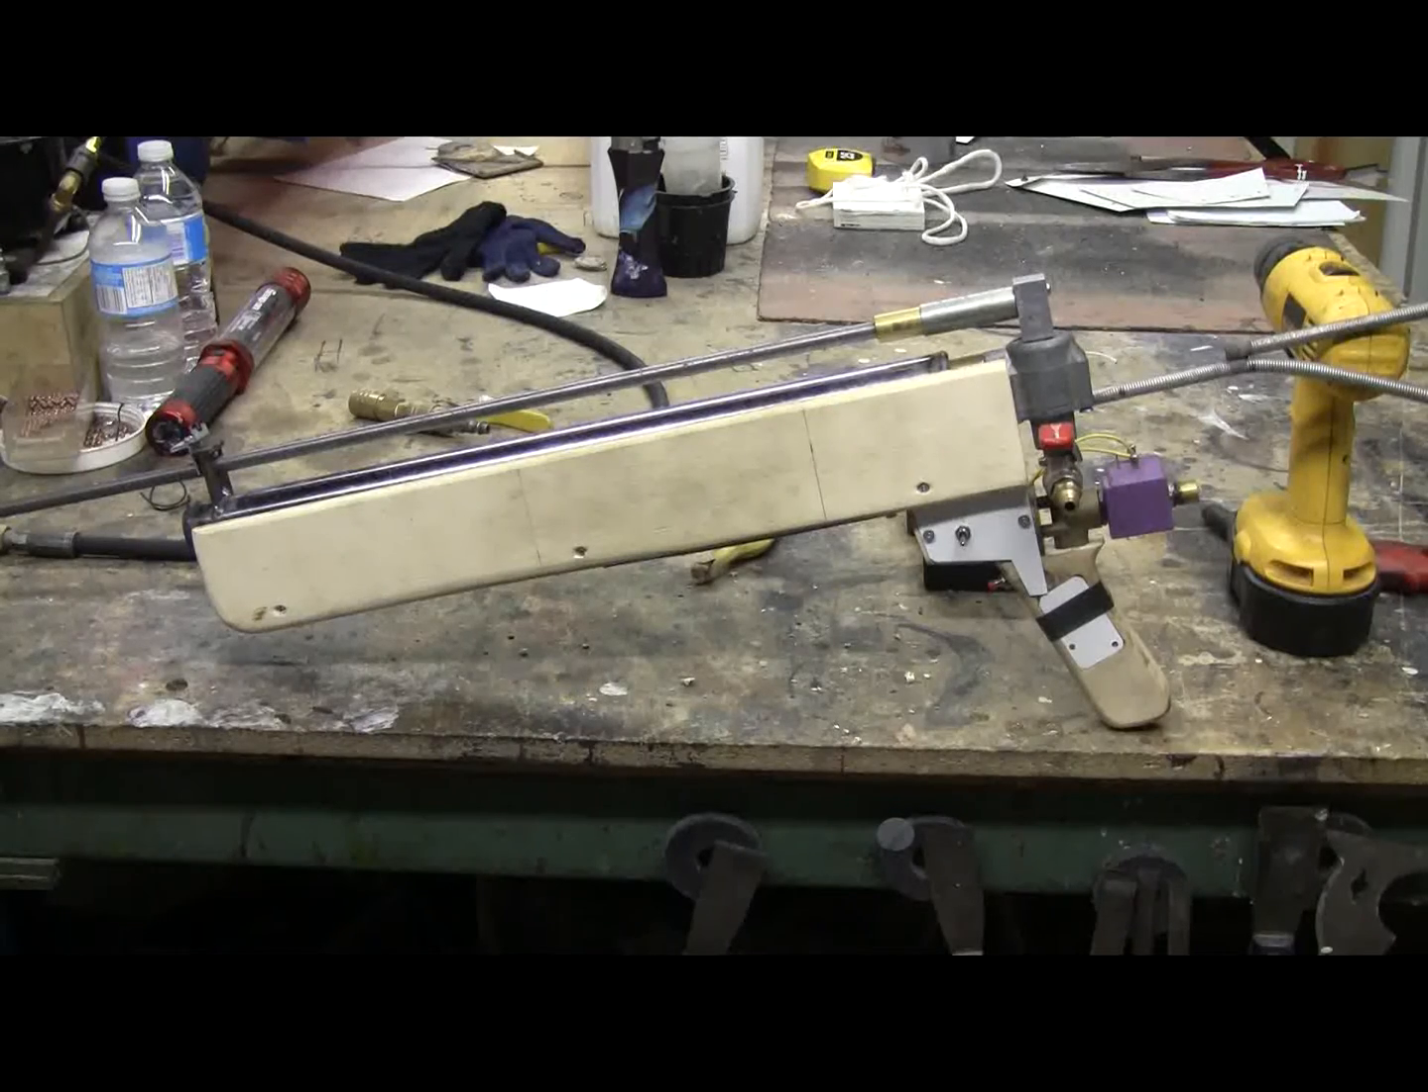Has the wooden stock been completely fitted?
Yes.